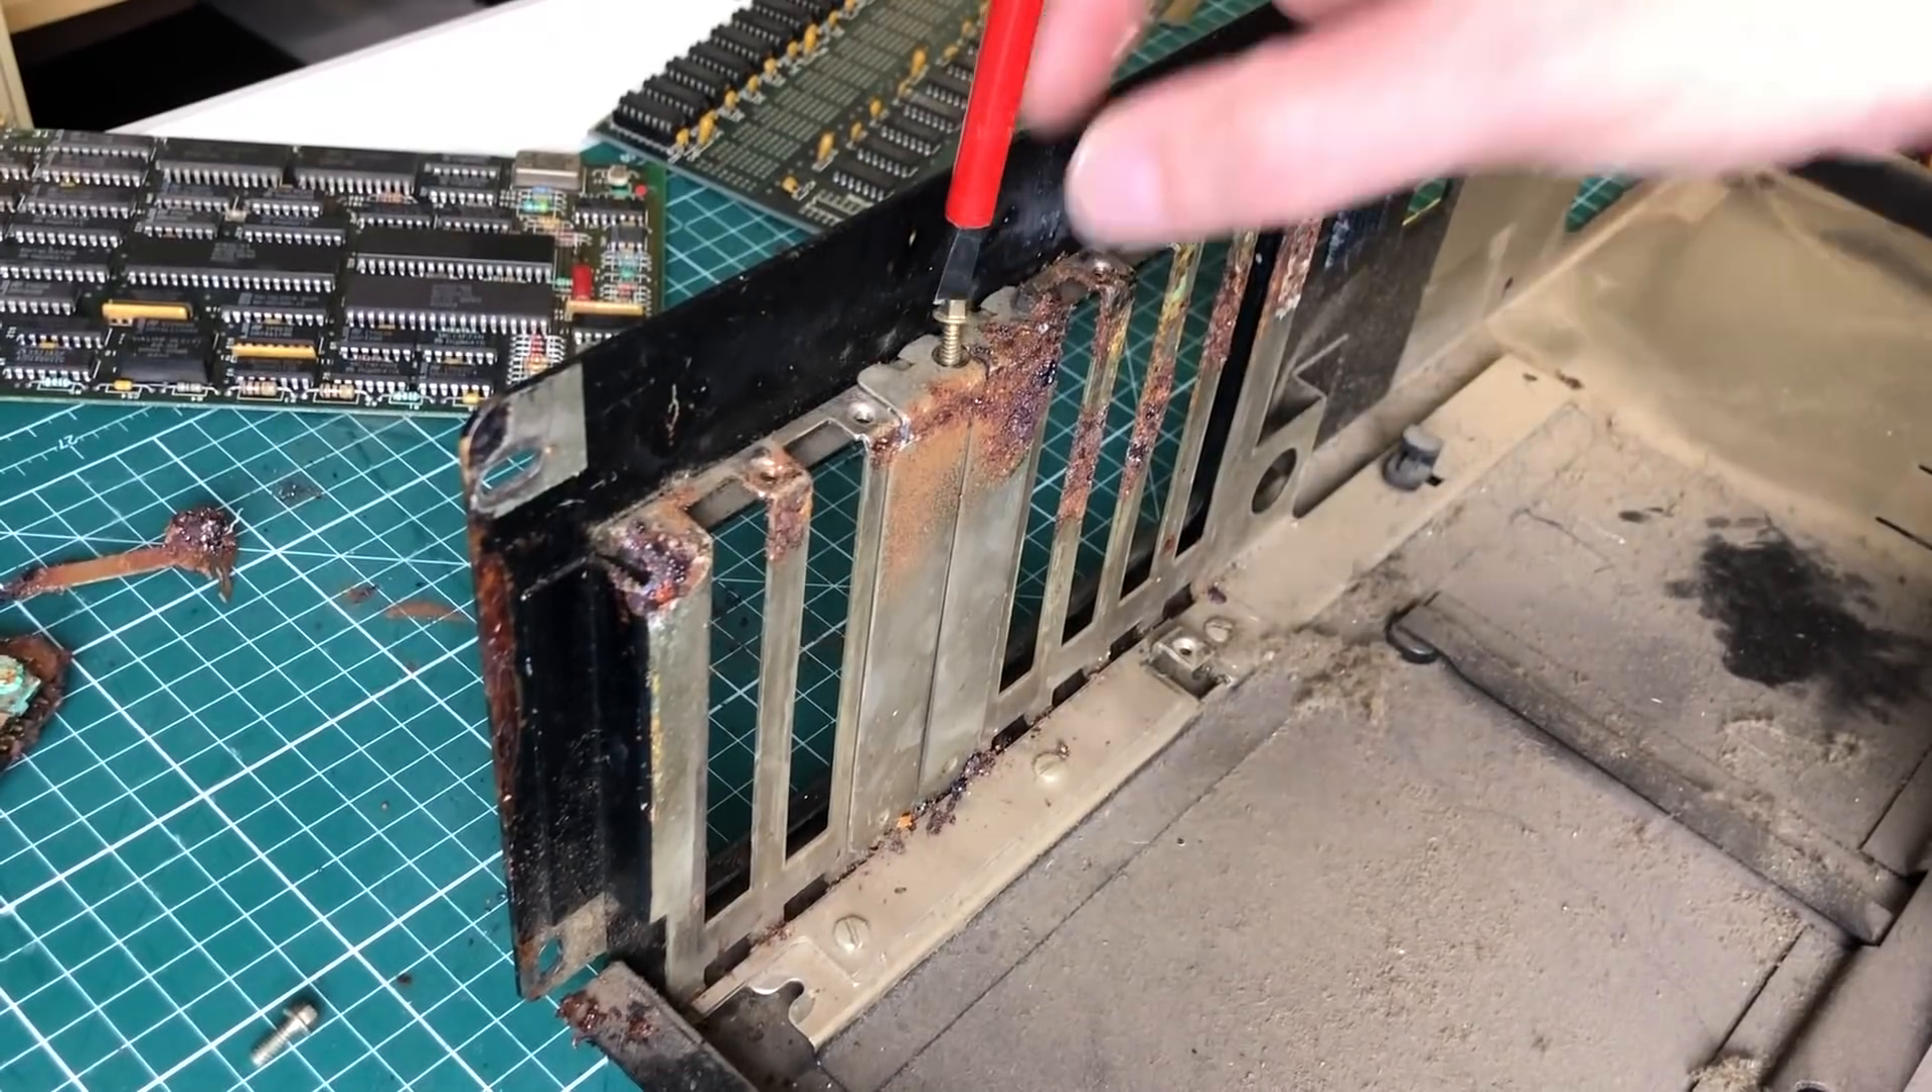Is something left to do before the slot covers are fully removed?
Yes.